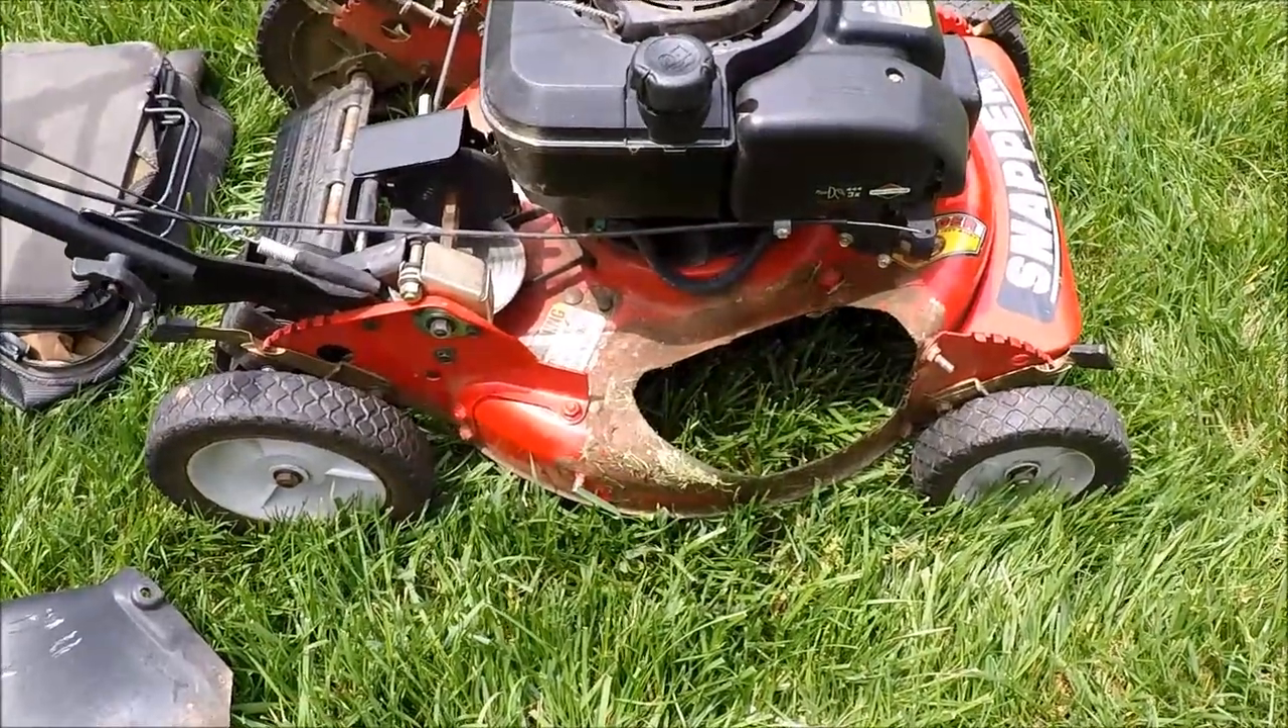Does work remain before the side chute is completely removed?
No.